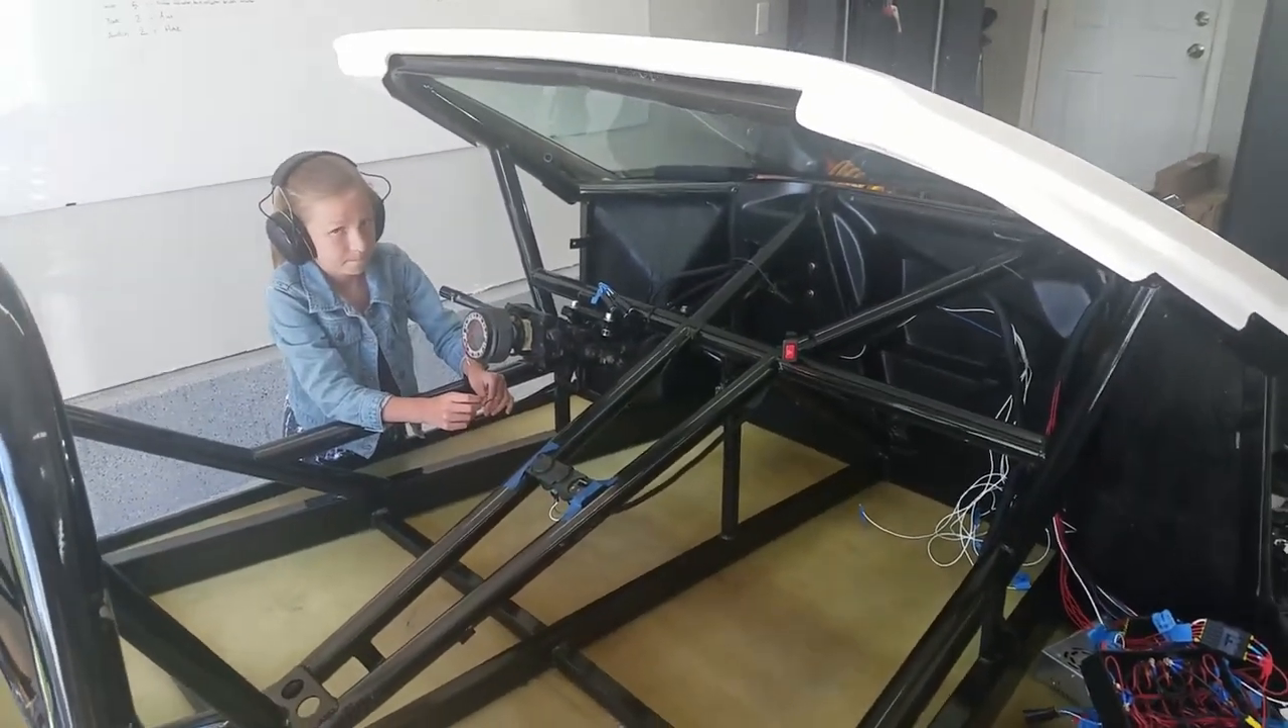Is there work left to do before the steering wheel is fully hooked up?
Yes.